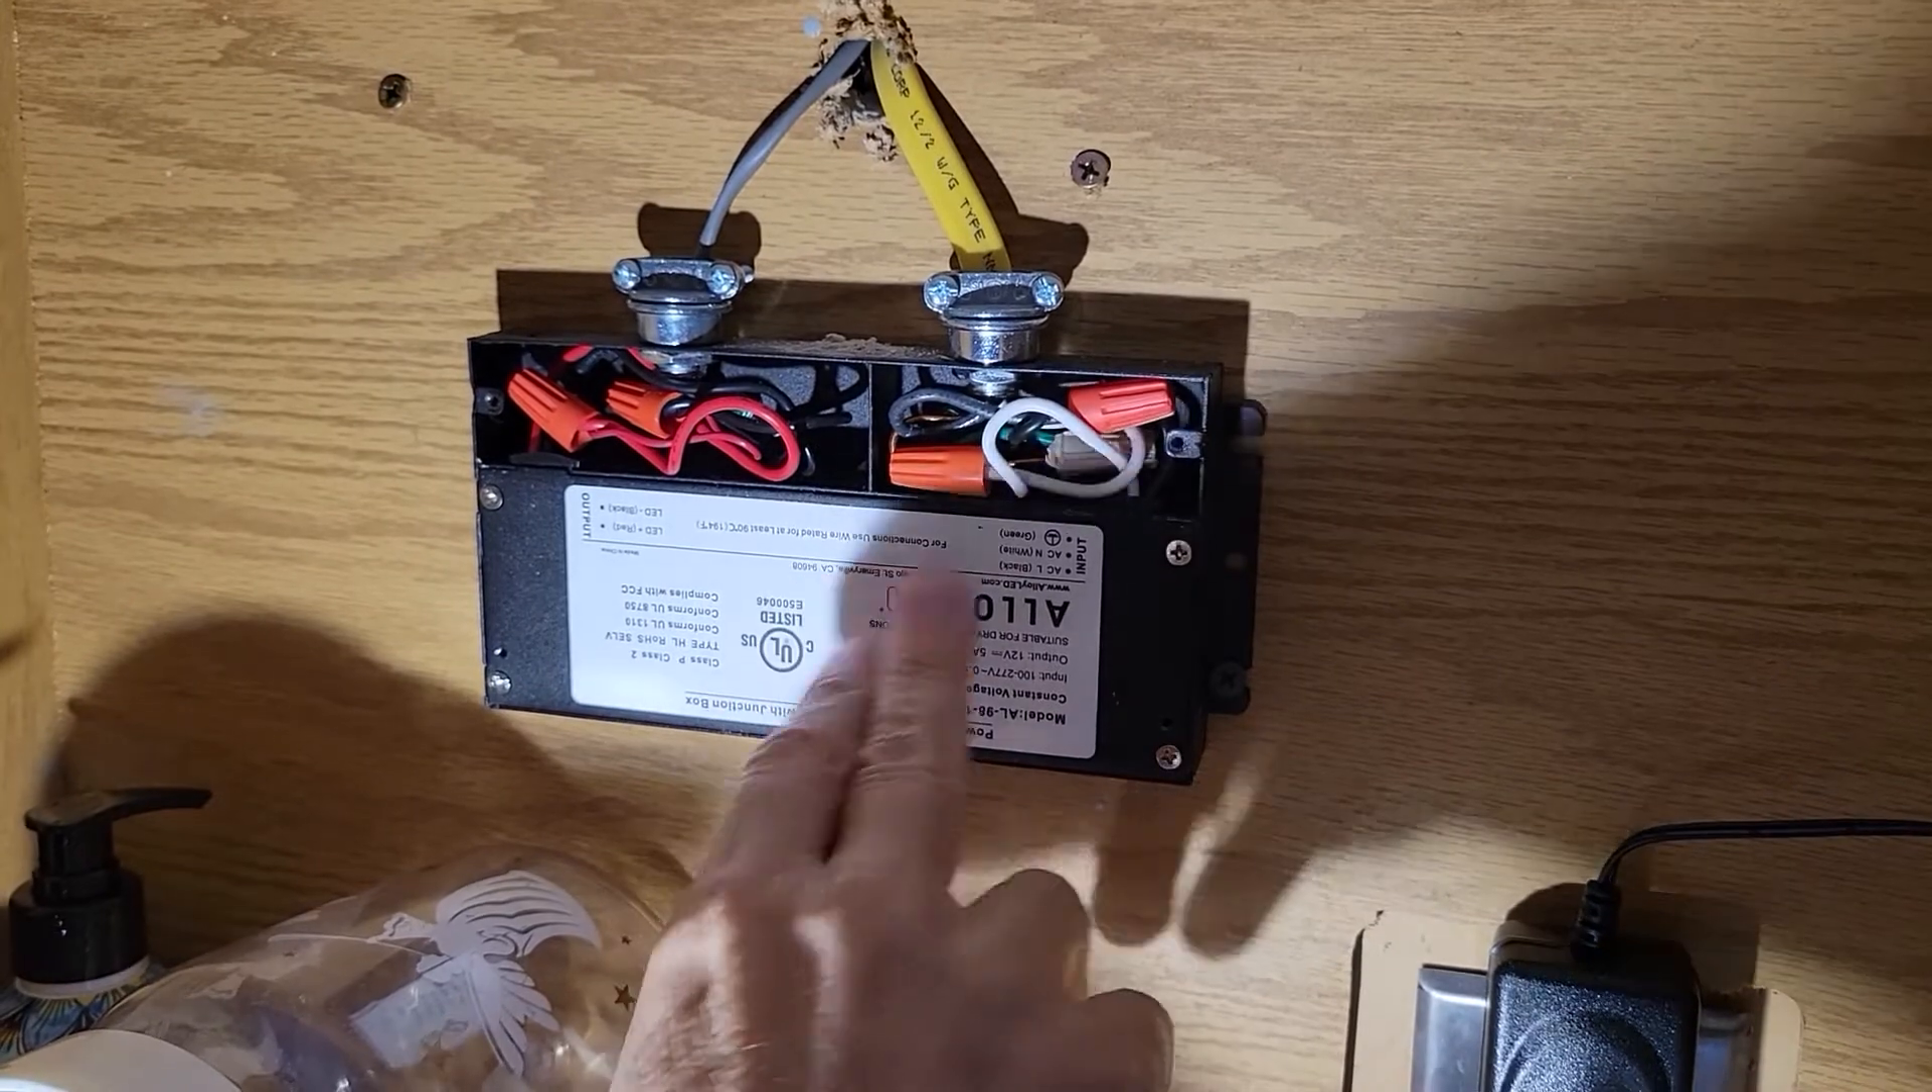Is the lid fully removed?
Yes.